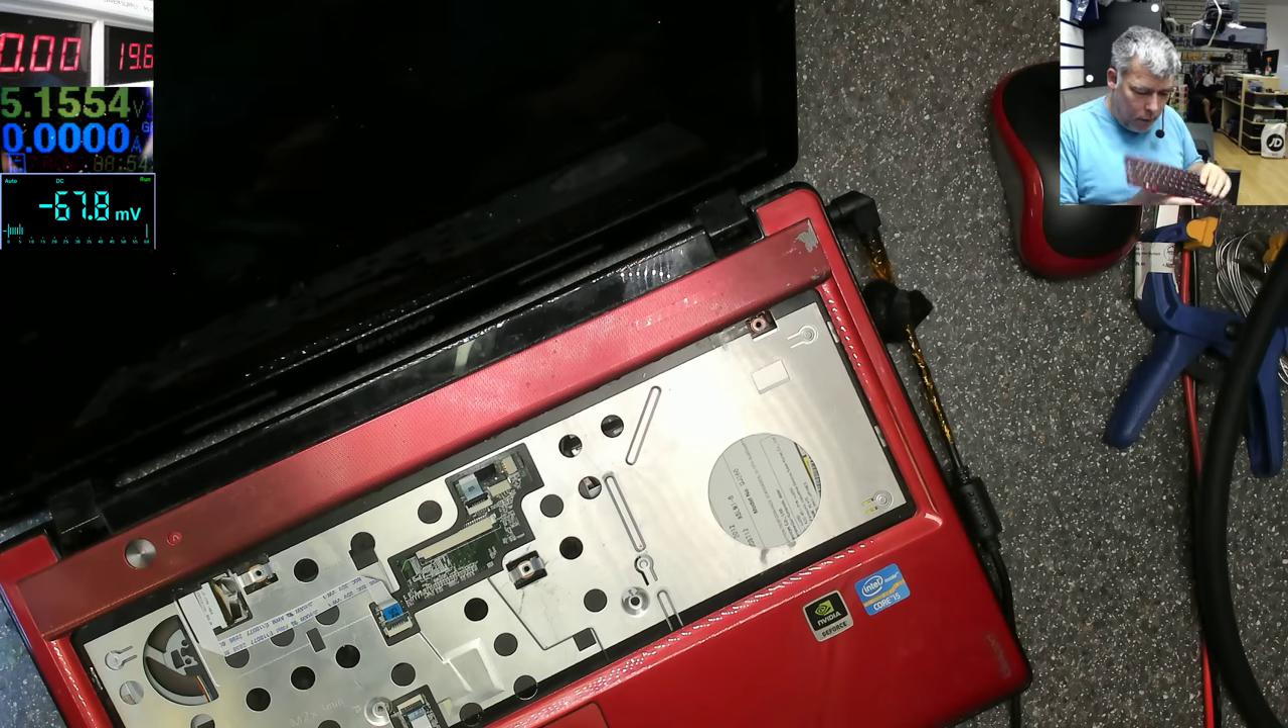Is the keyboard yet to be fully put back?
Yes.